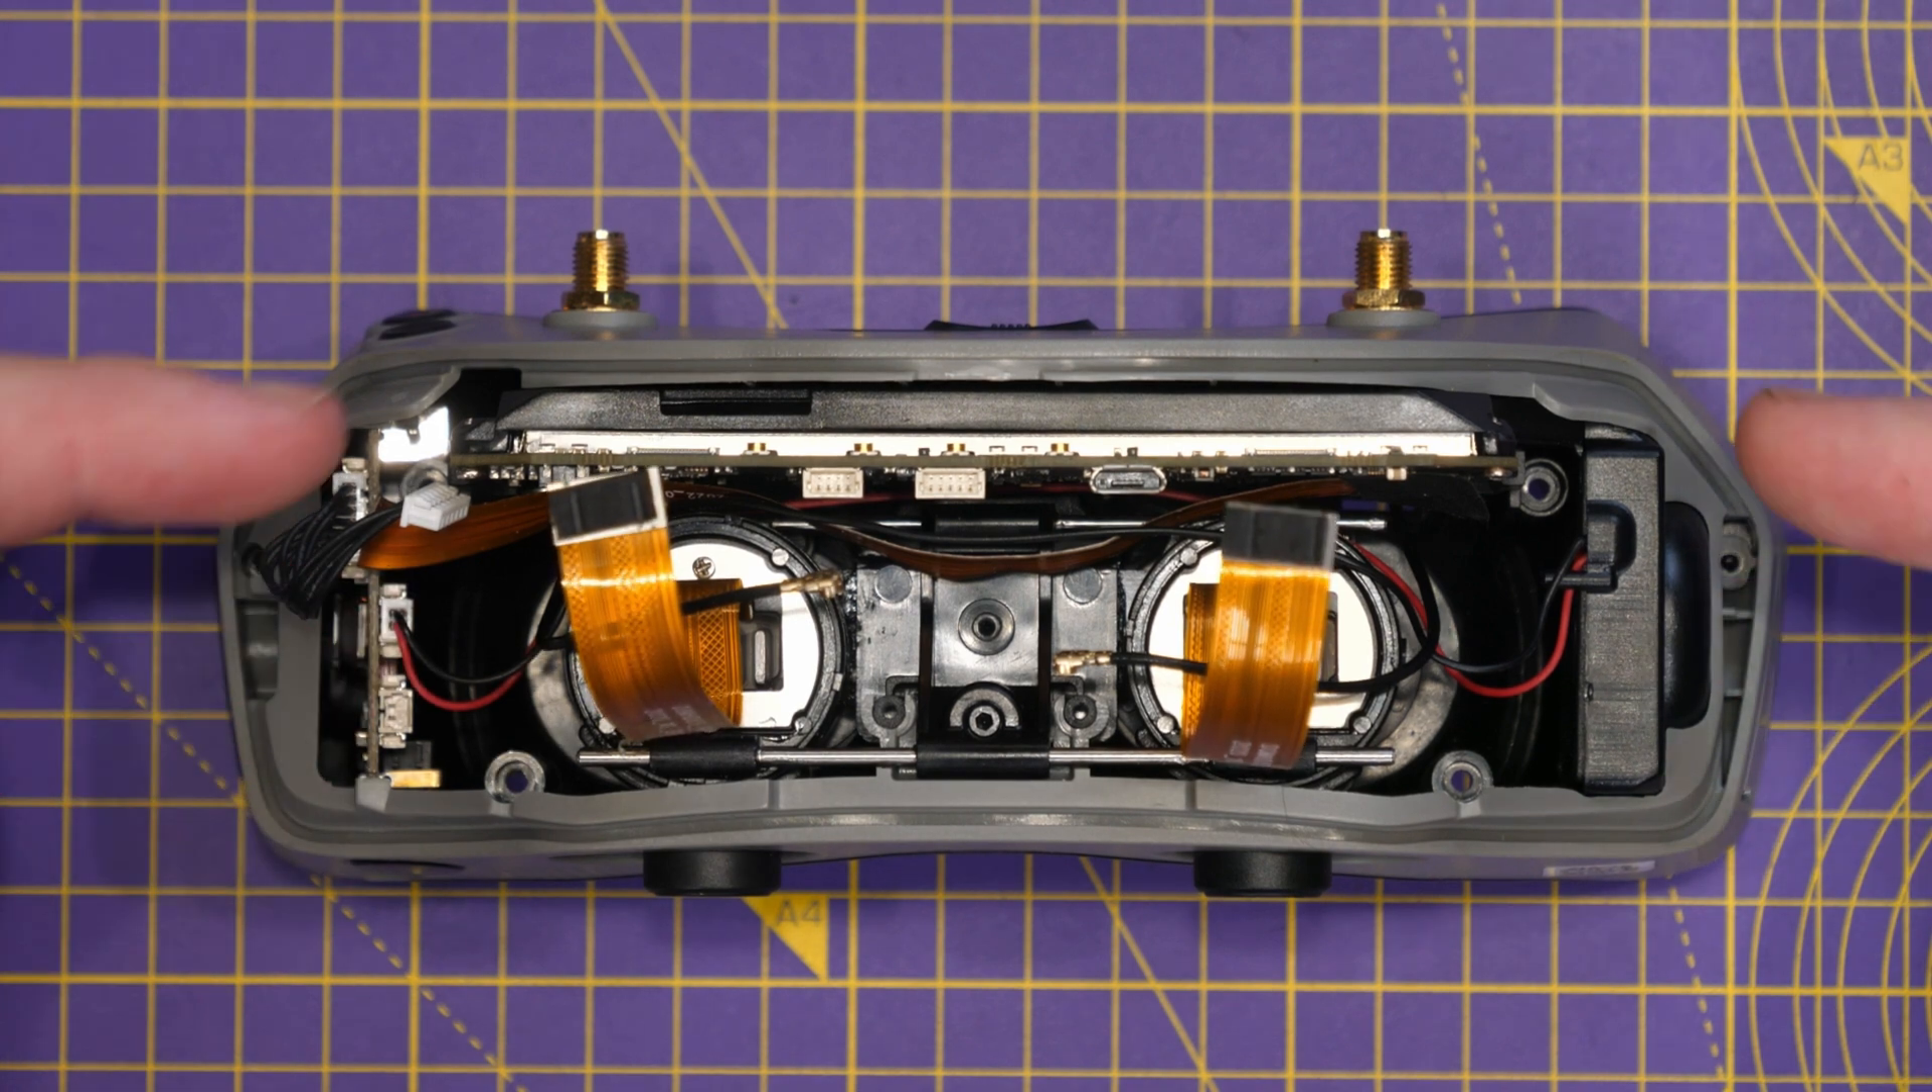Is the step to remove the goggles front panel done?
Yes.